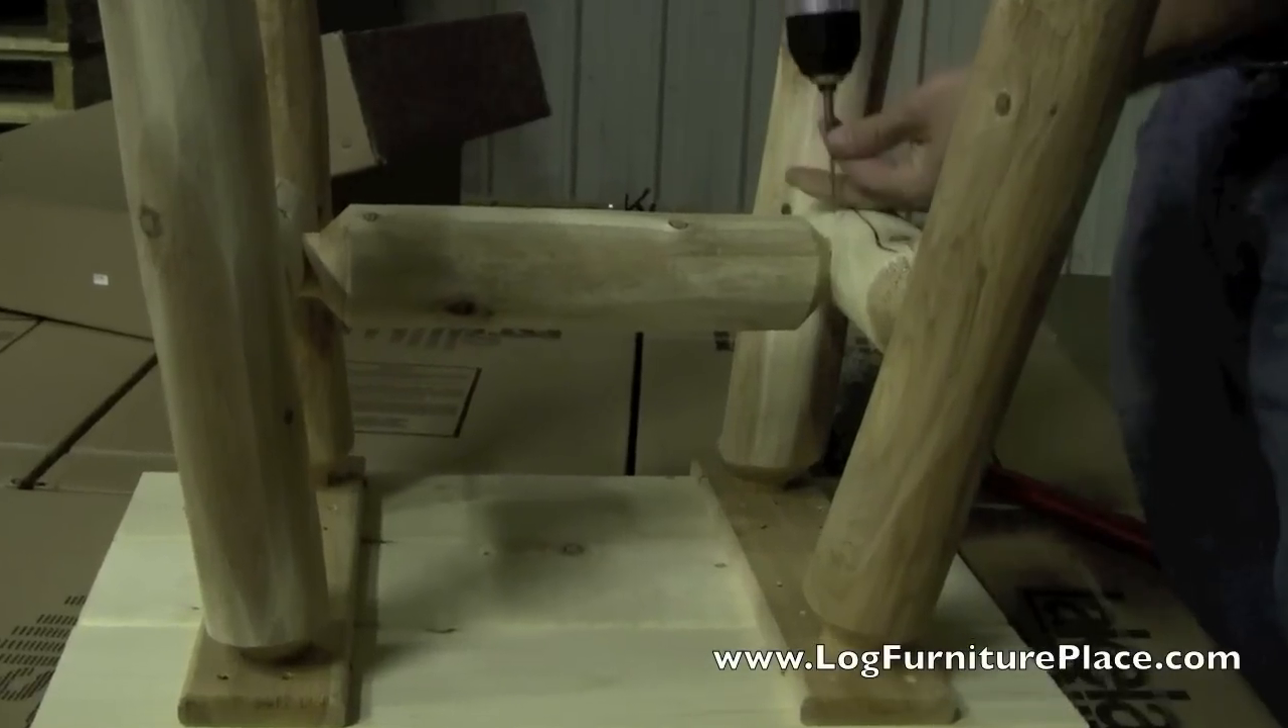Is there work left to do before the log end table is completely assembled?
Yes.